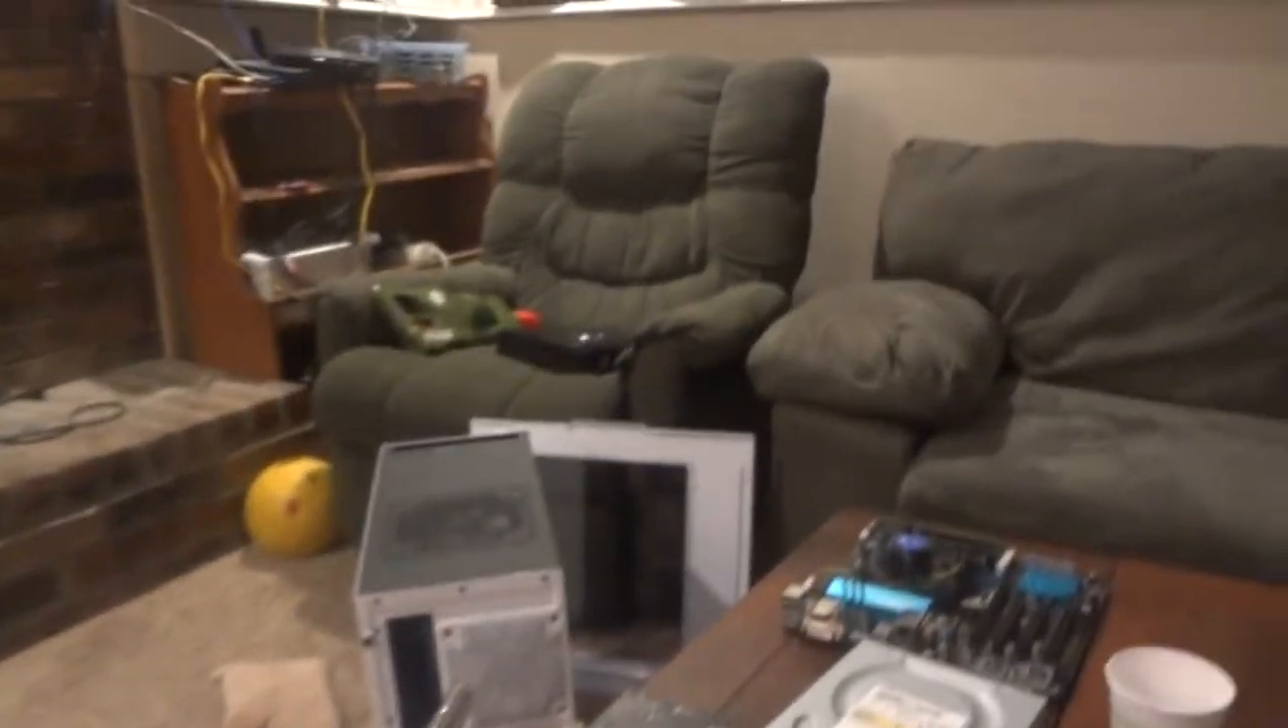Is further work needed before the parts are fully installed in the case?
Yes.